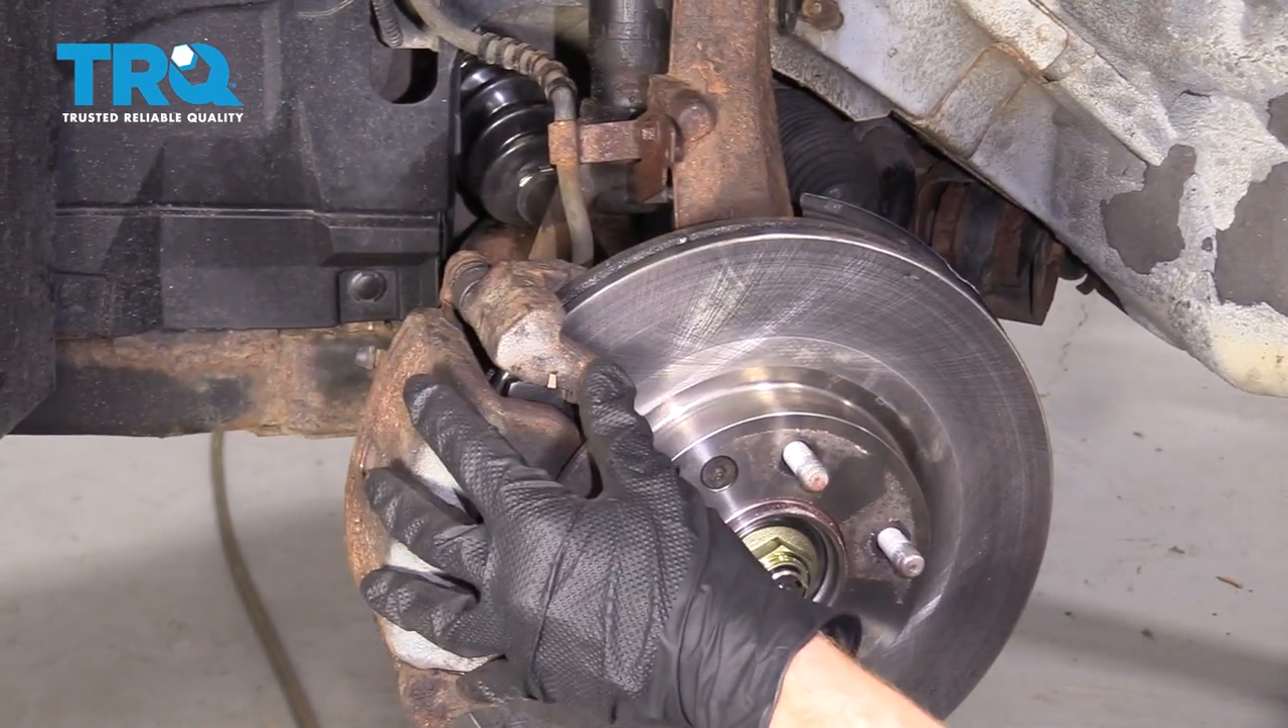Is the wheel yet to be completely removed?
No.